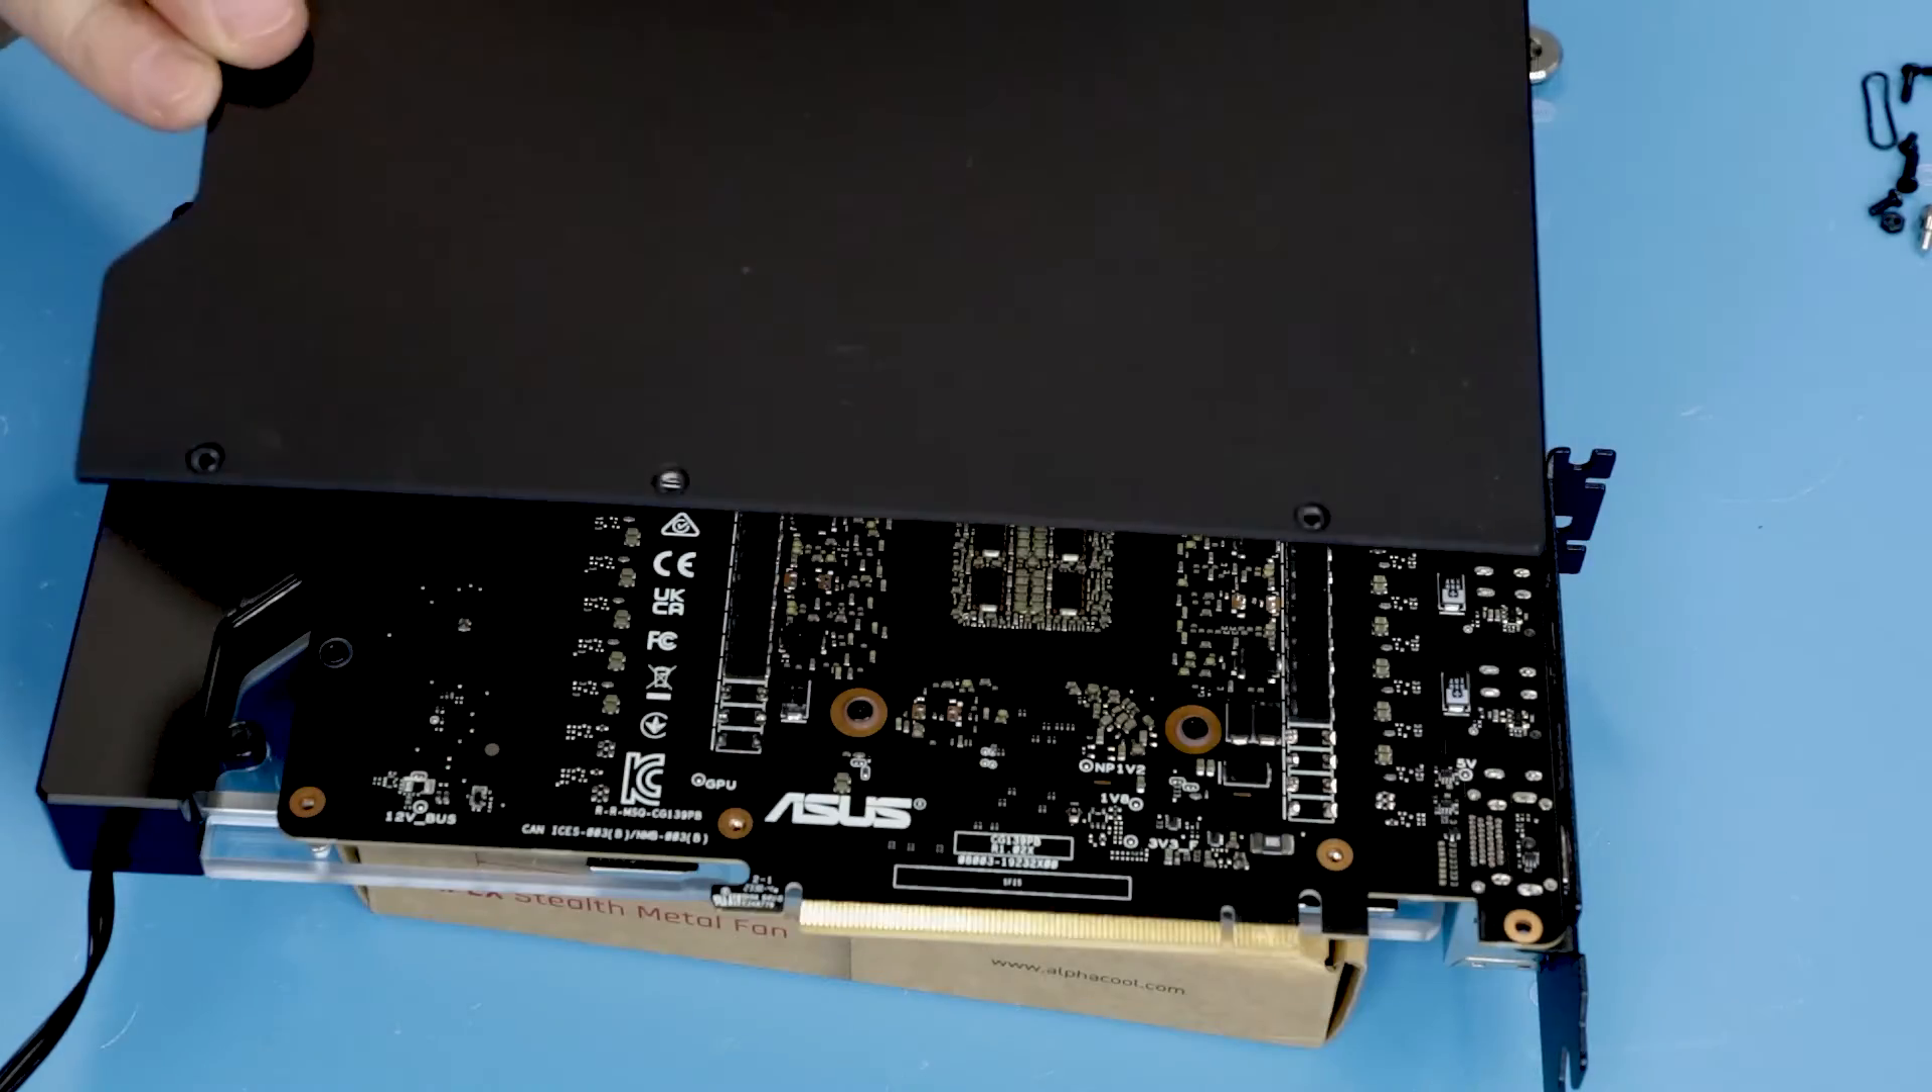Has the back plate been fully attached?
No.